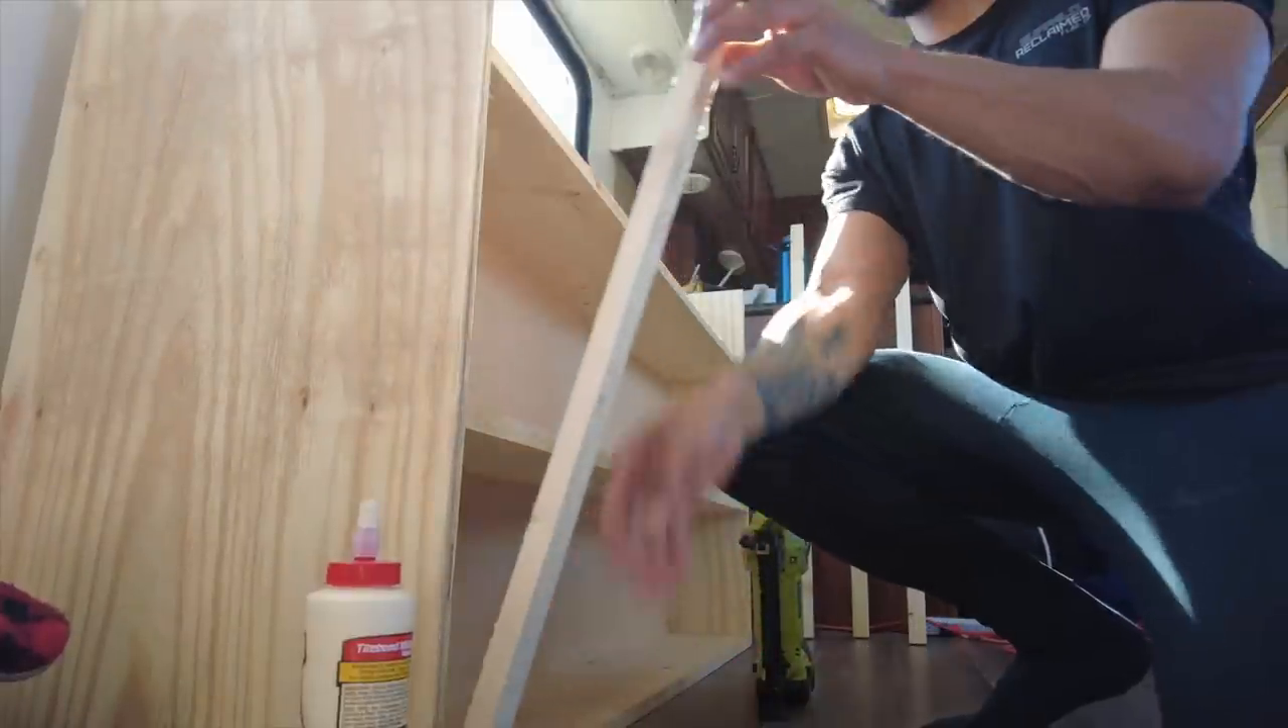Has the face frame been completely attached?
No.